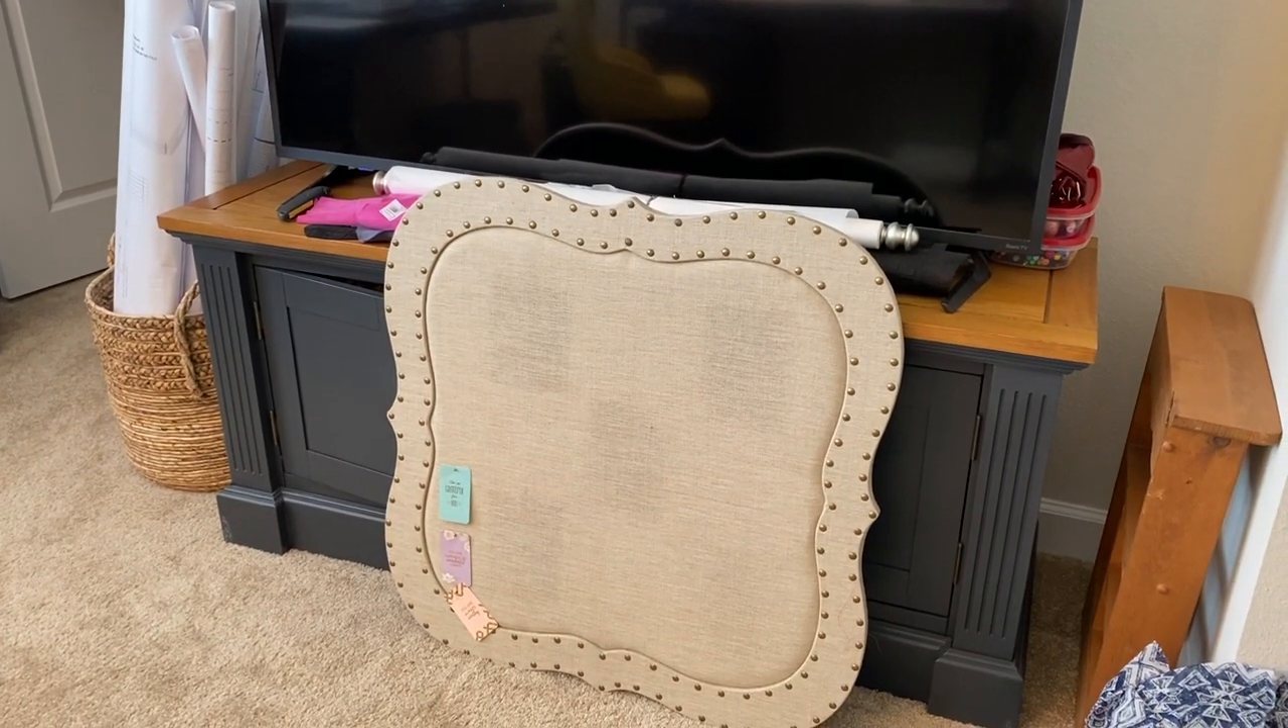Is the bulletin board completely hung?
No.